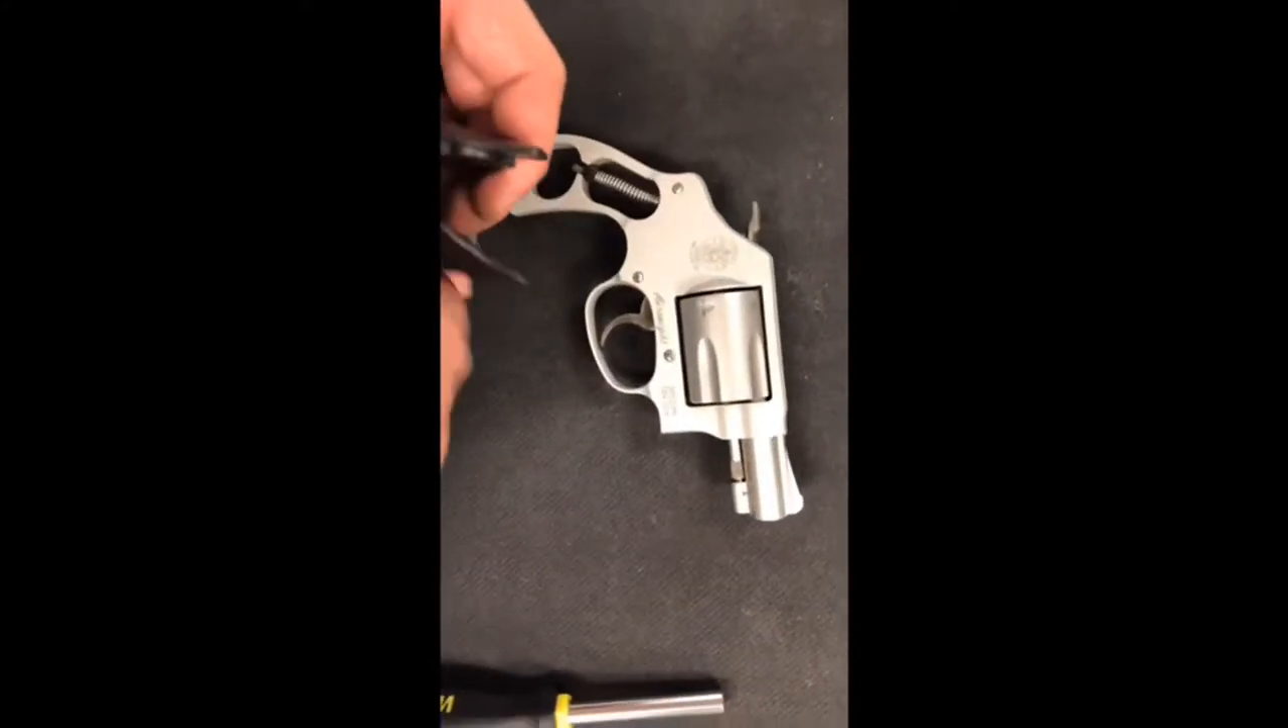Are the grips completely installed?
No.